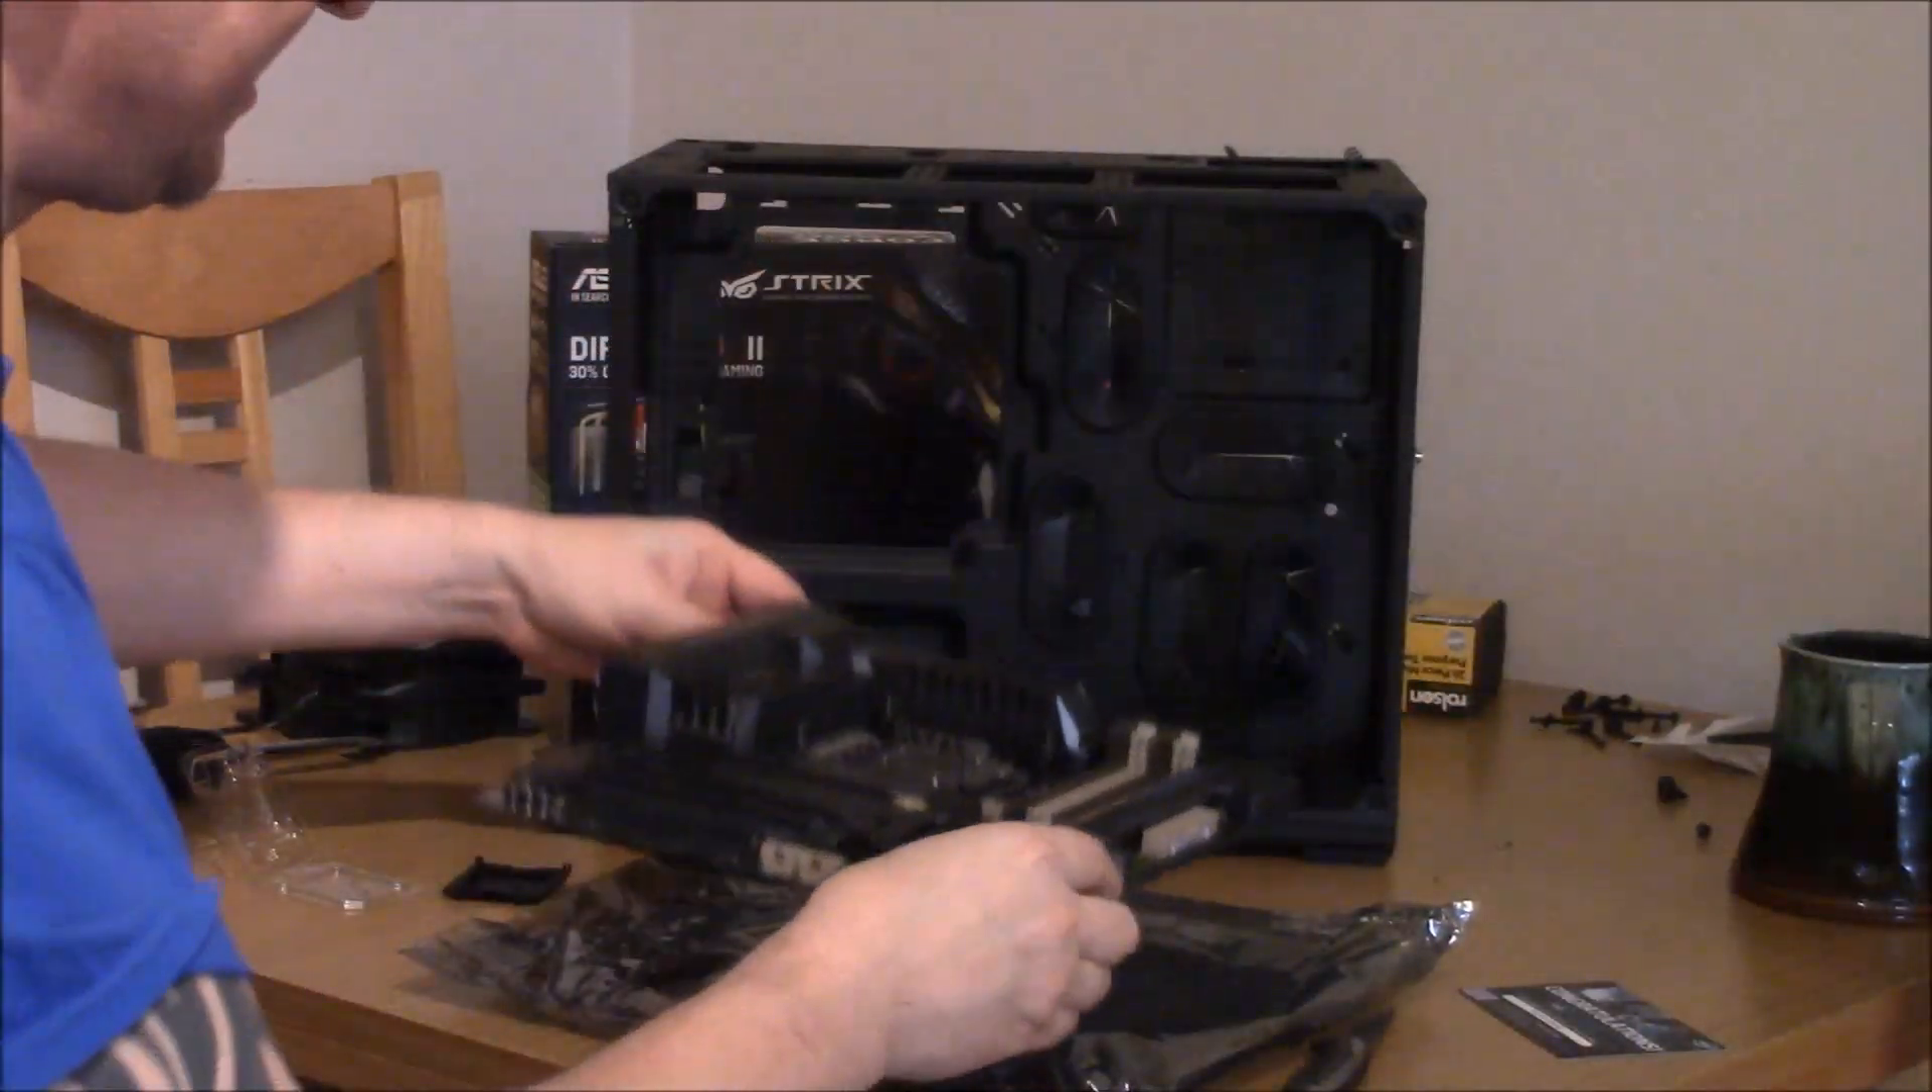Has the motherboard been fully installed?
No.